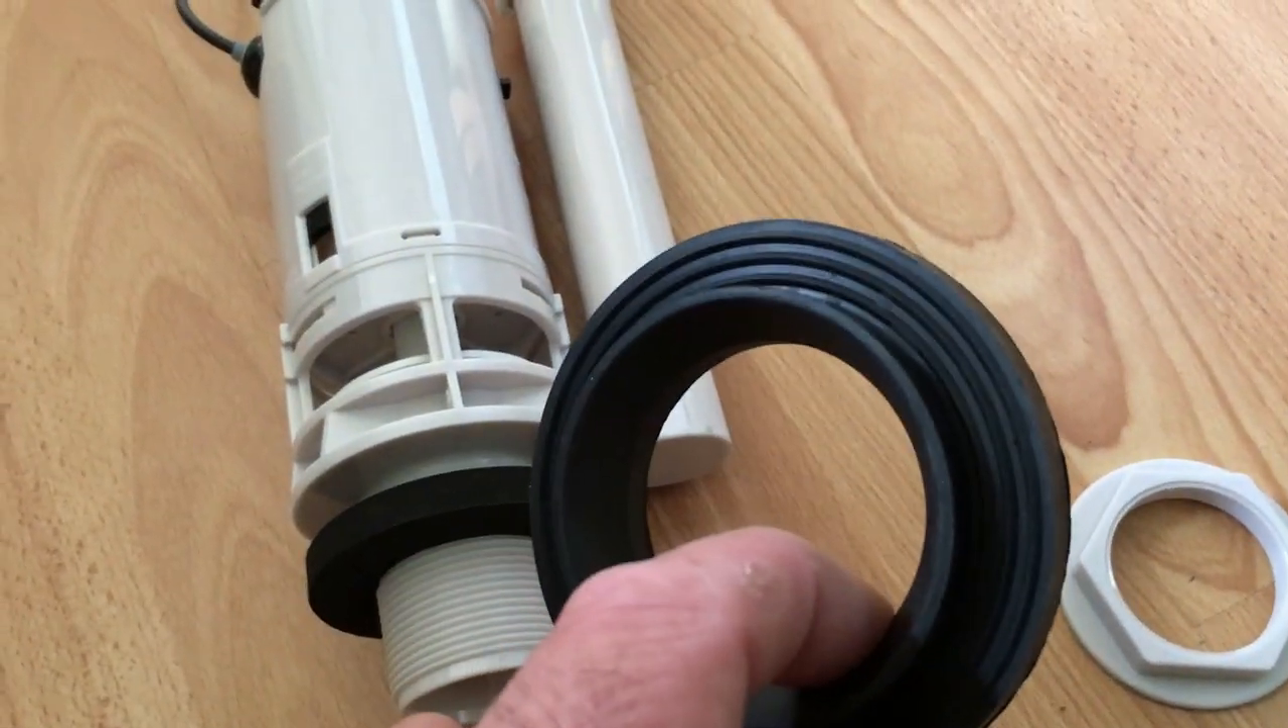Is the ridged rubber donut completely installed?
No.